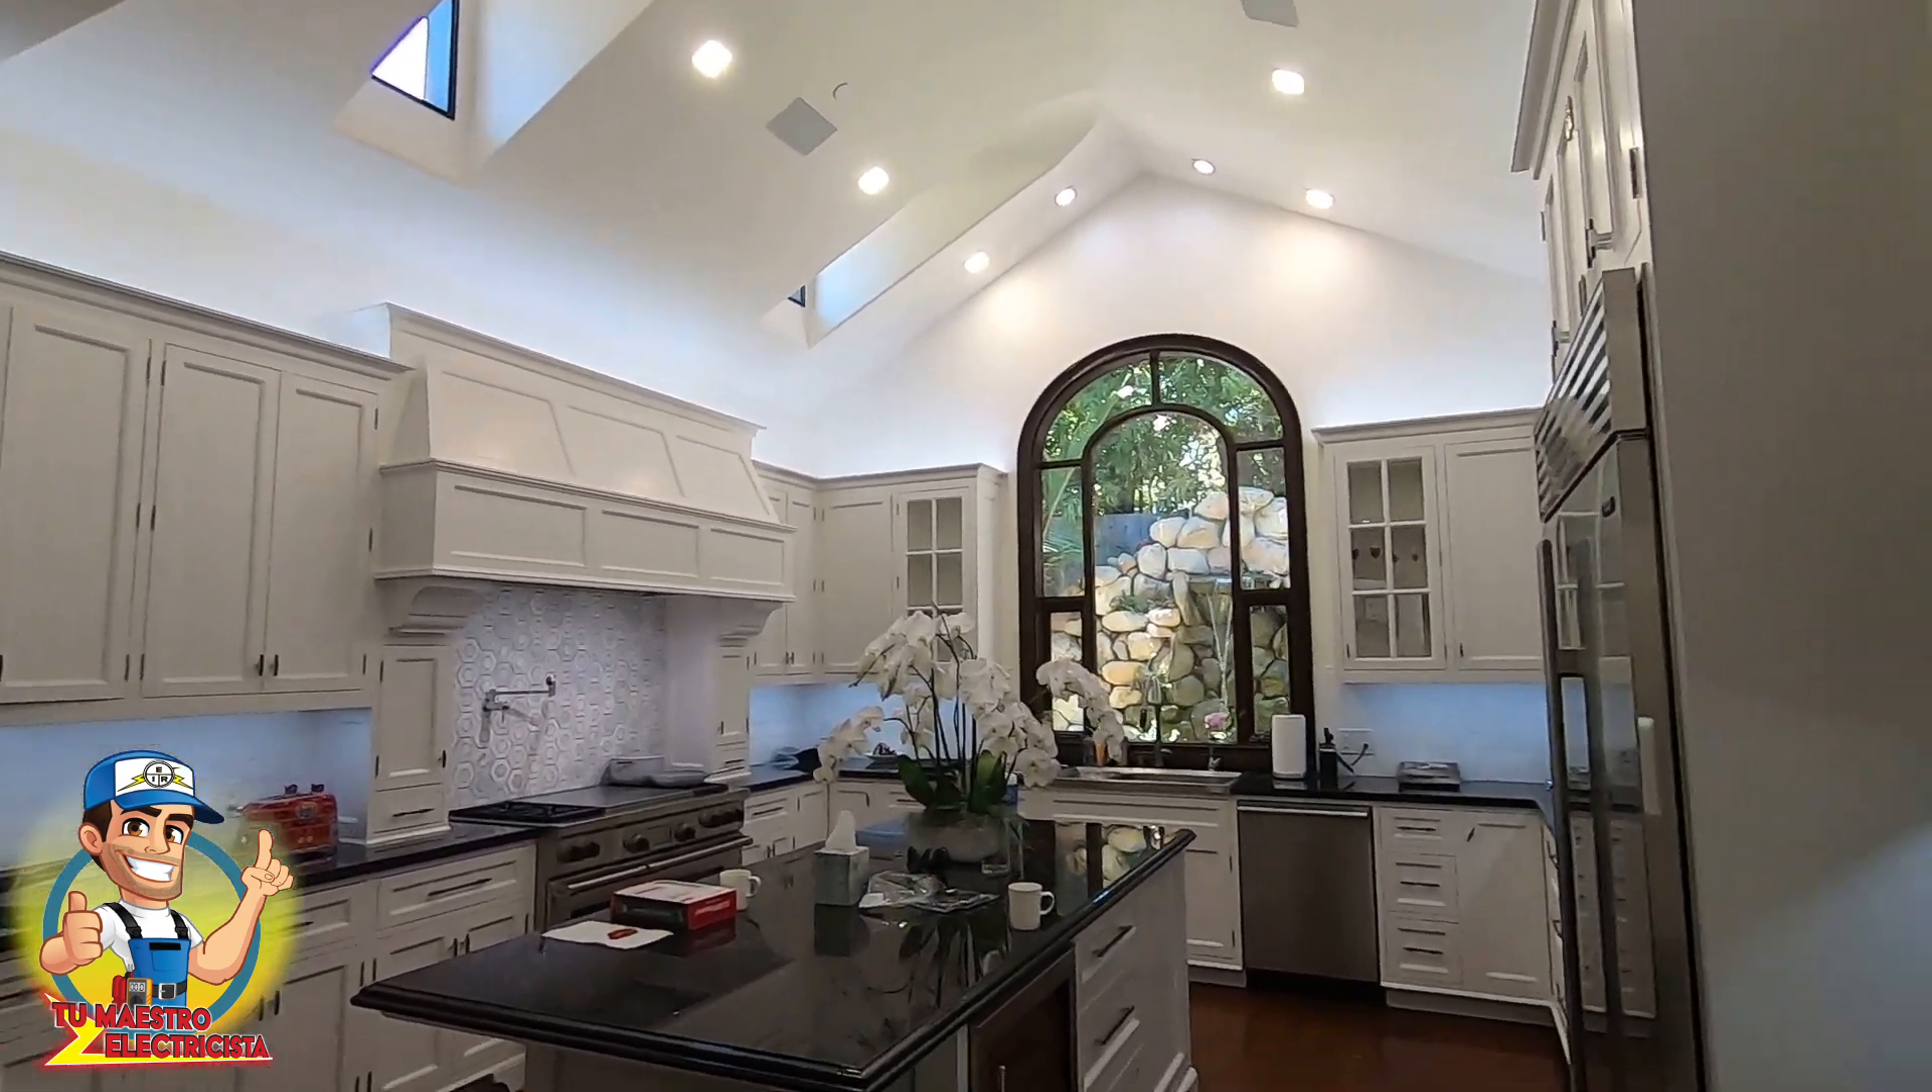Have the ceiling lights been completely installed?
Yes.